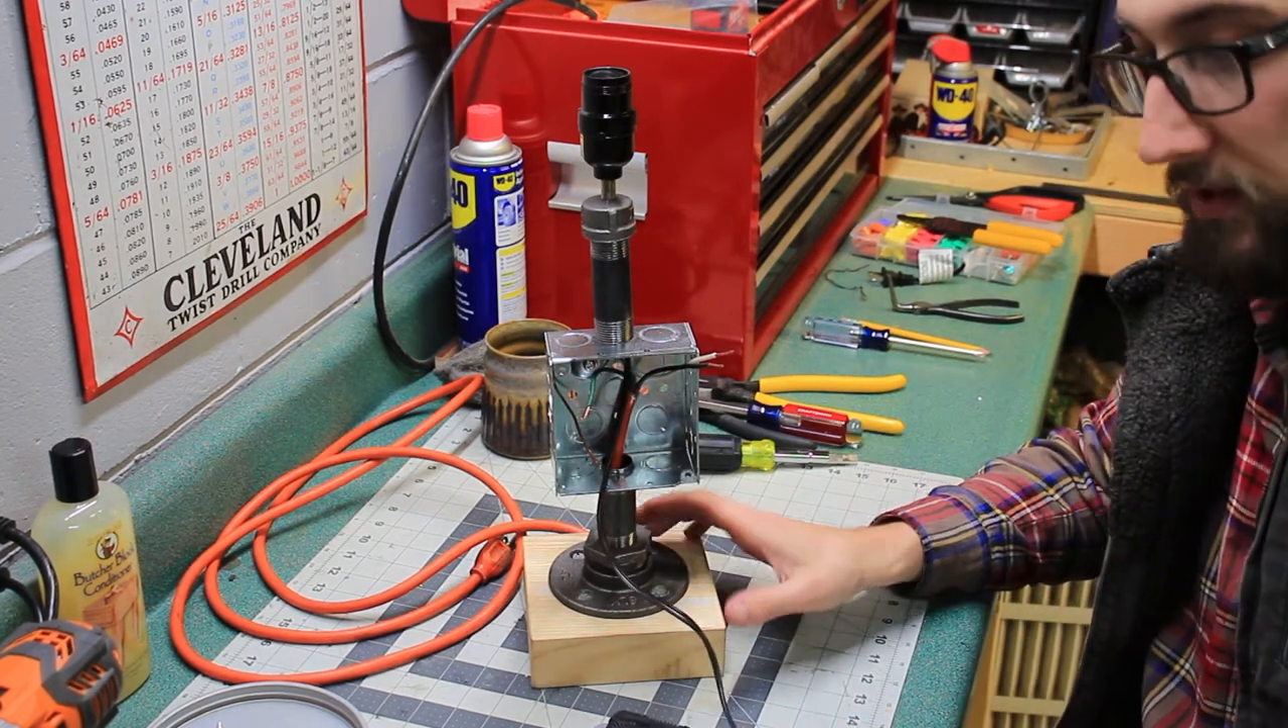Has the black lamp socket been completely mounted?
Yes.